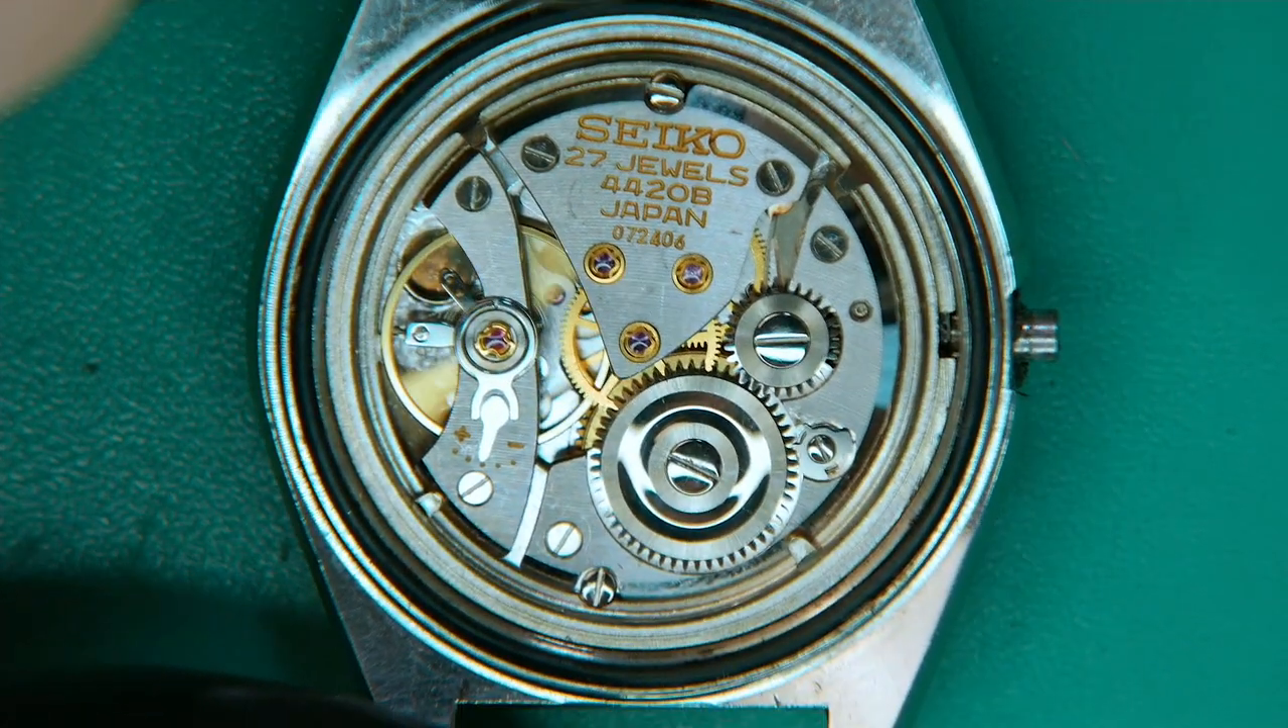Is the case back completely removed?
Yes.